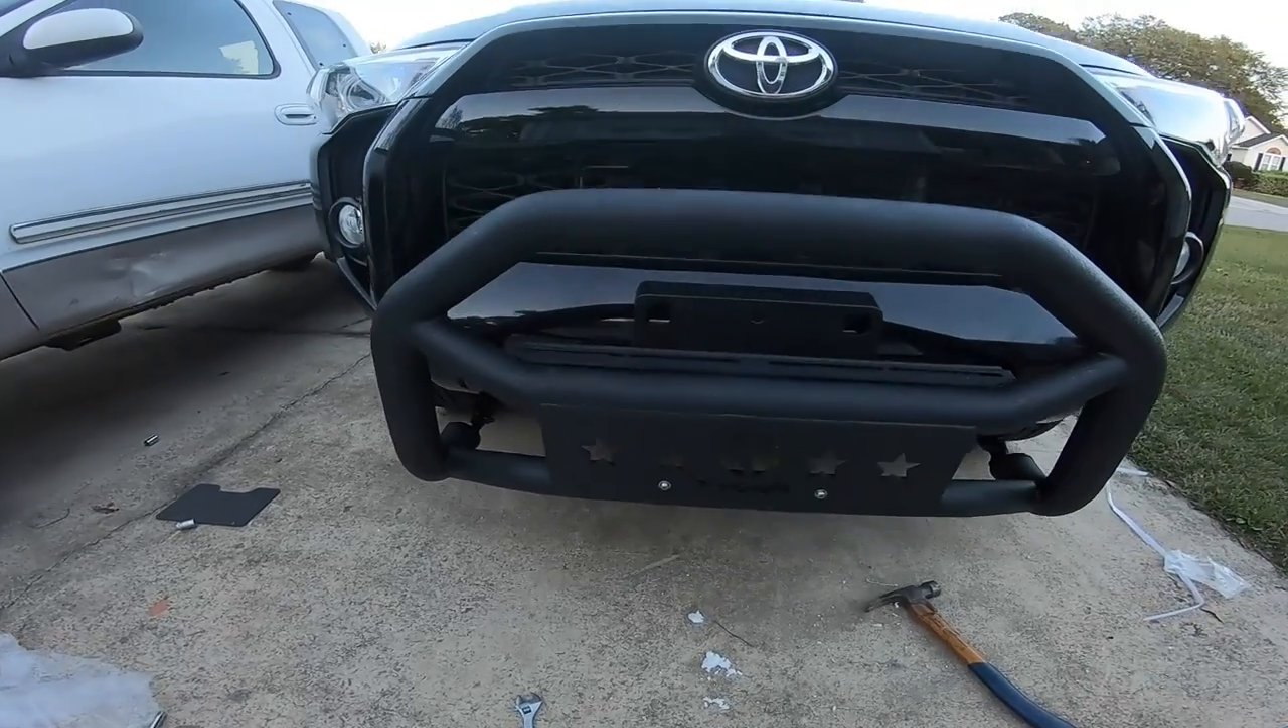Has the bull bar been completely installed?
Yes.